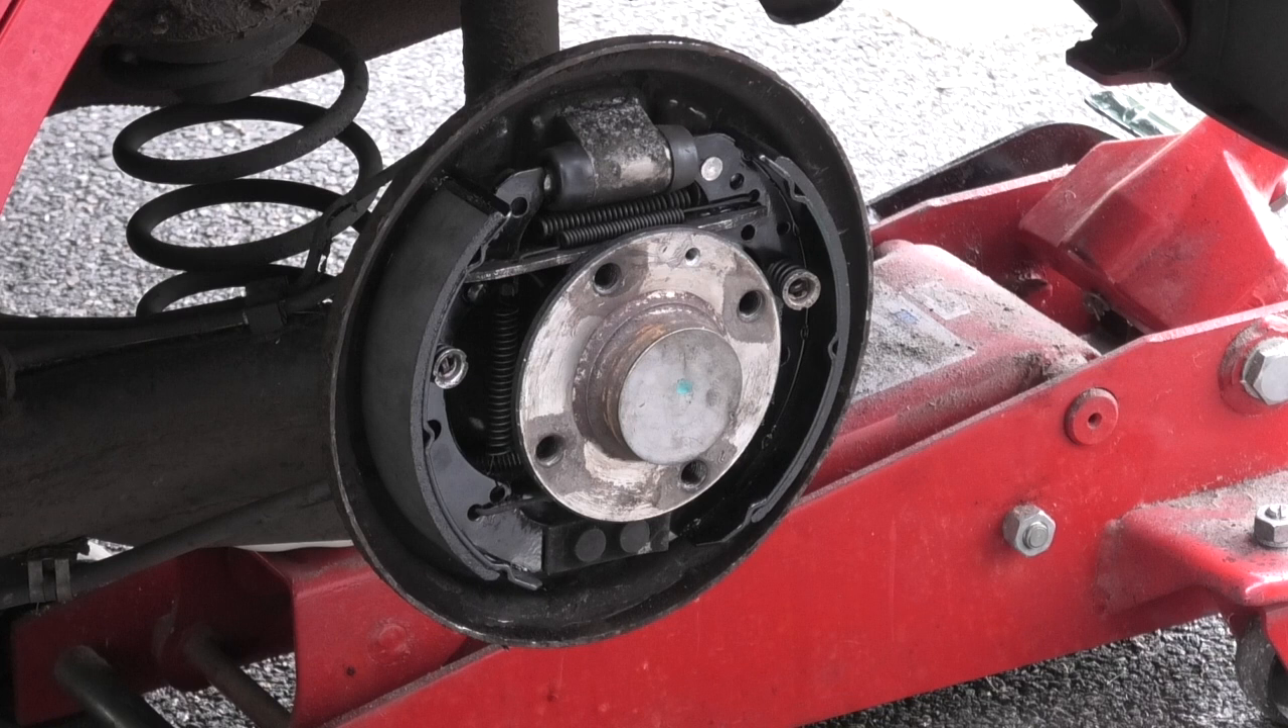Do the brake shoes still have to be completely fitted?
No.